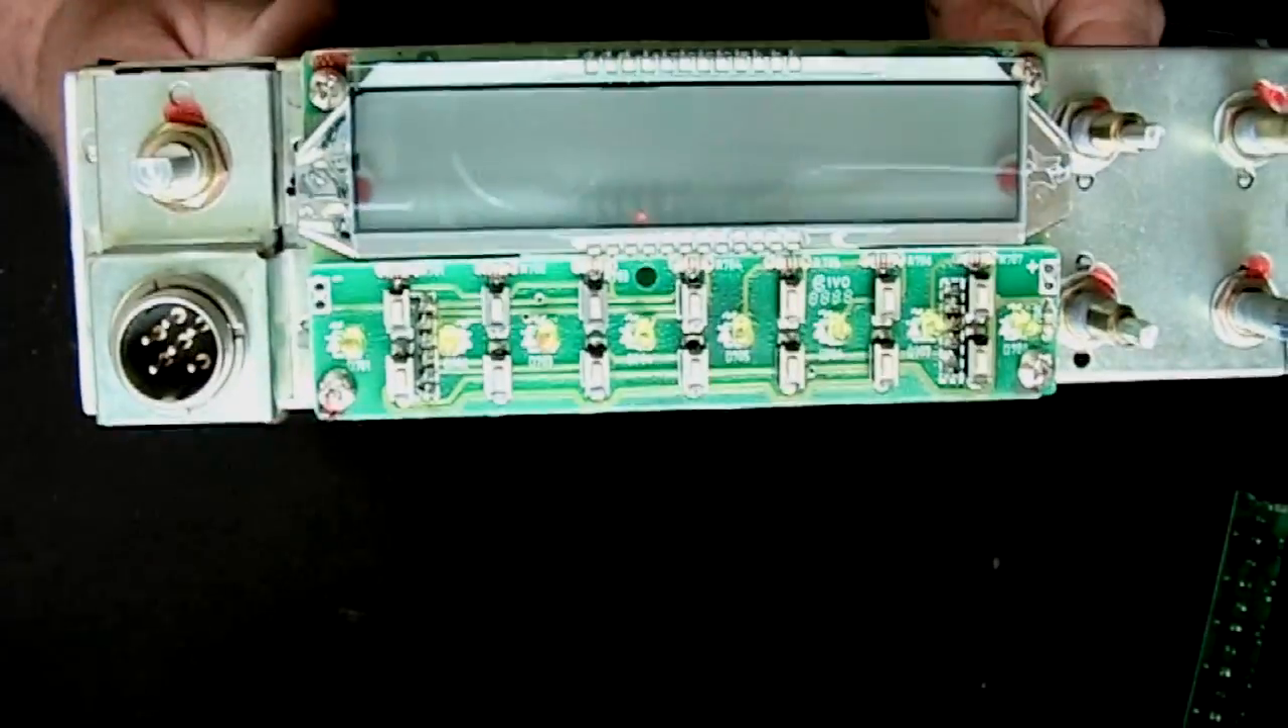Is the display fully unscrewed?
No.